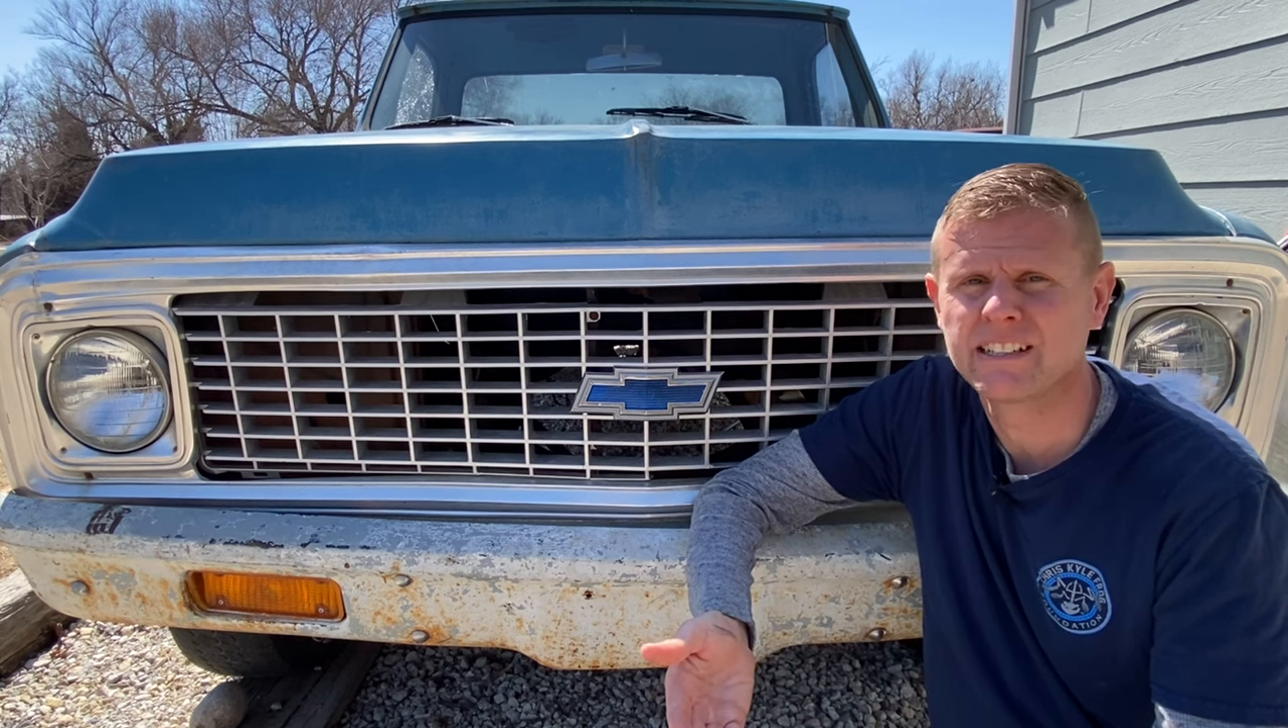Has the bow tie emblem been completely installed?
Yes.